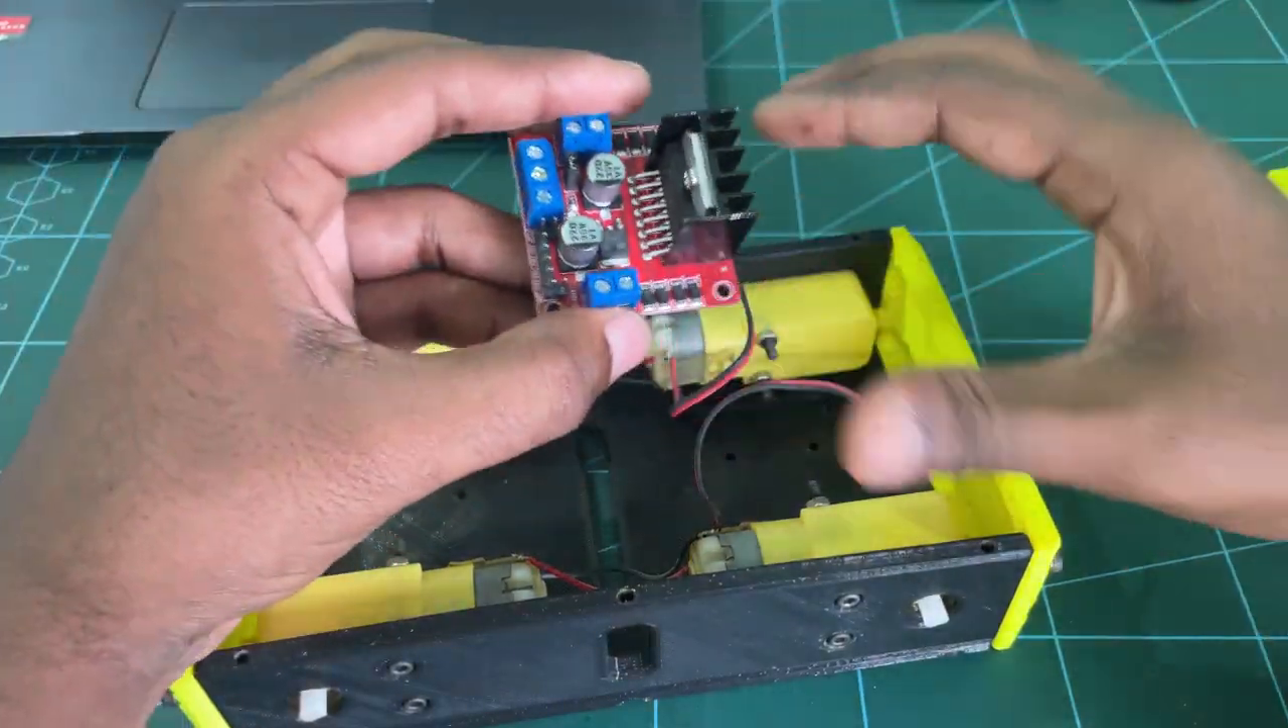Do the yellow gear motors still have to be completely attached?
No.